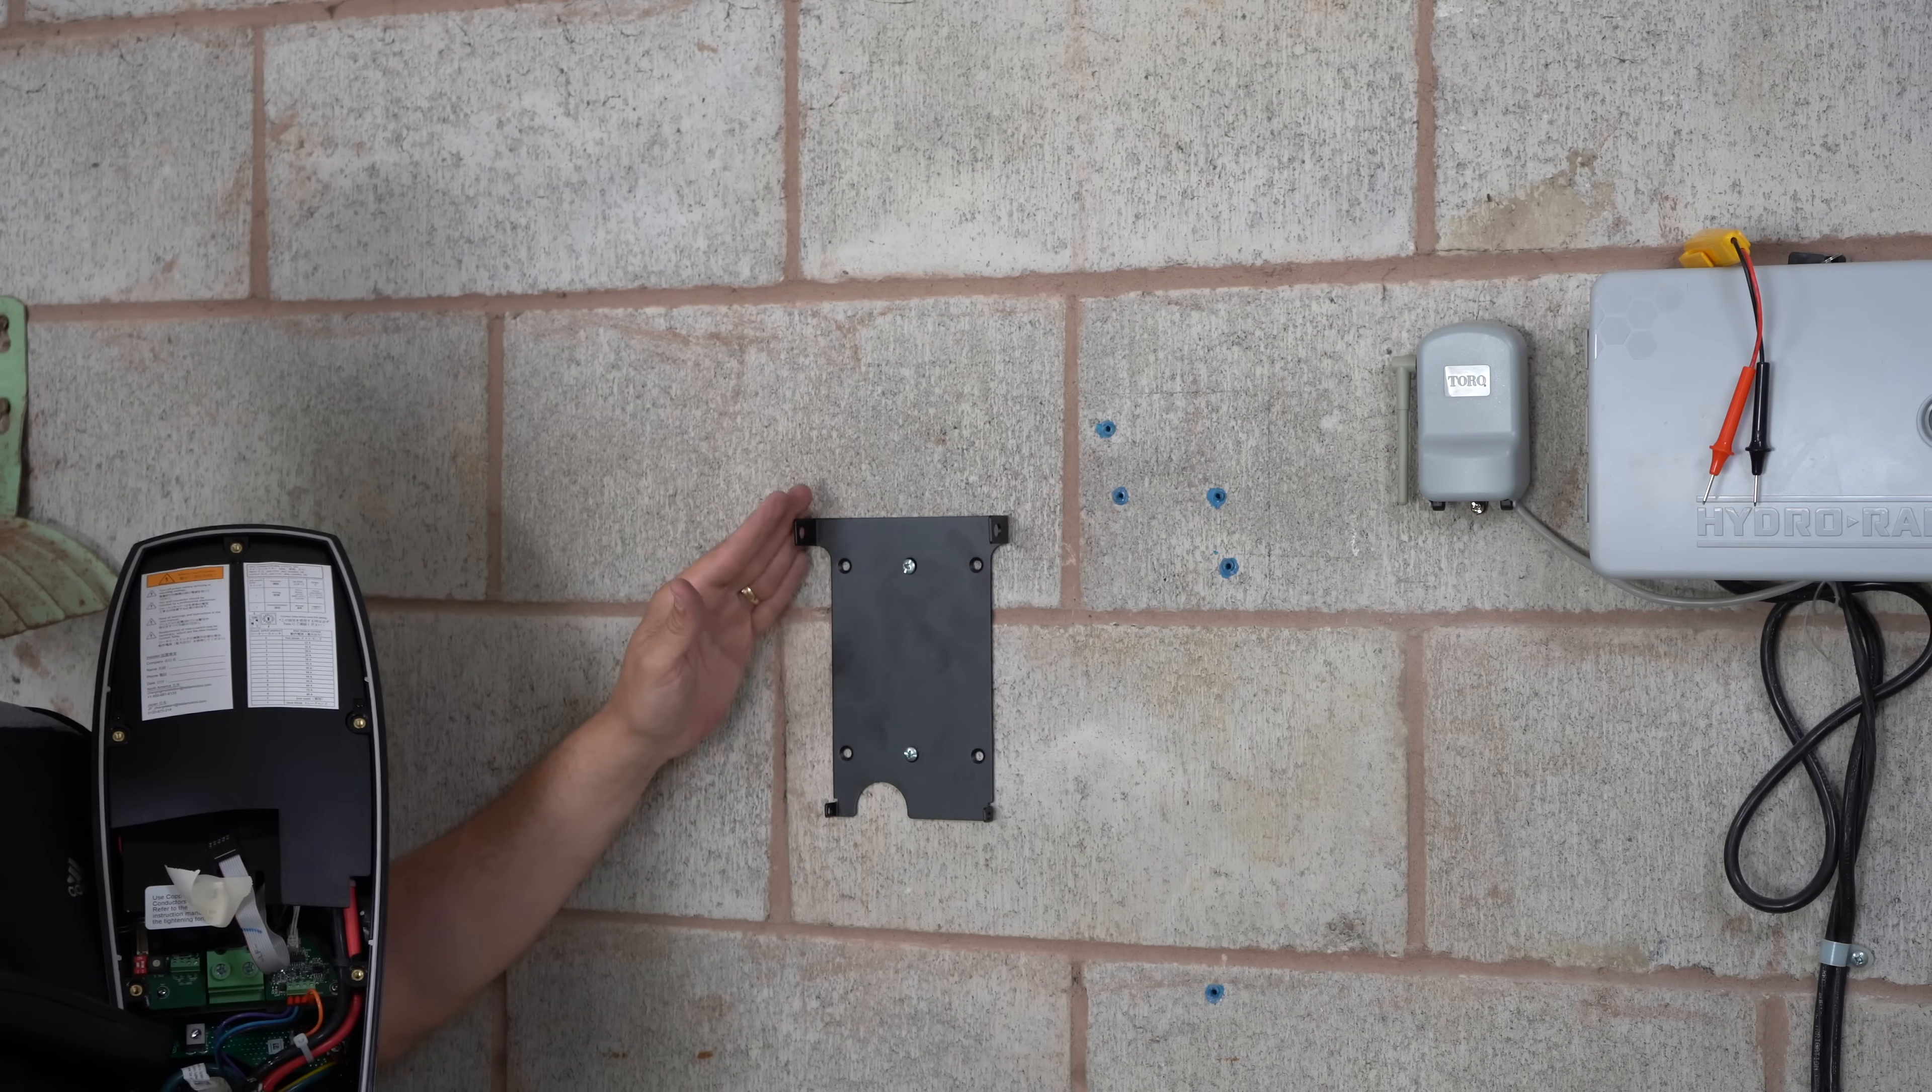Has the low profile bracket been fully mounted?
Yes.